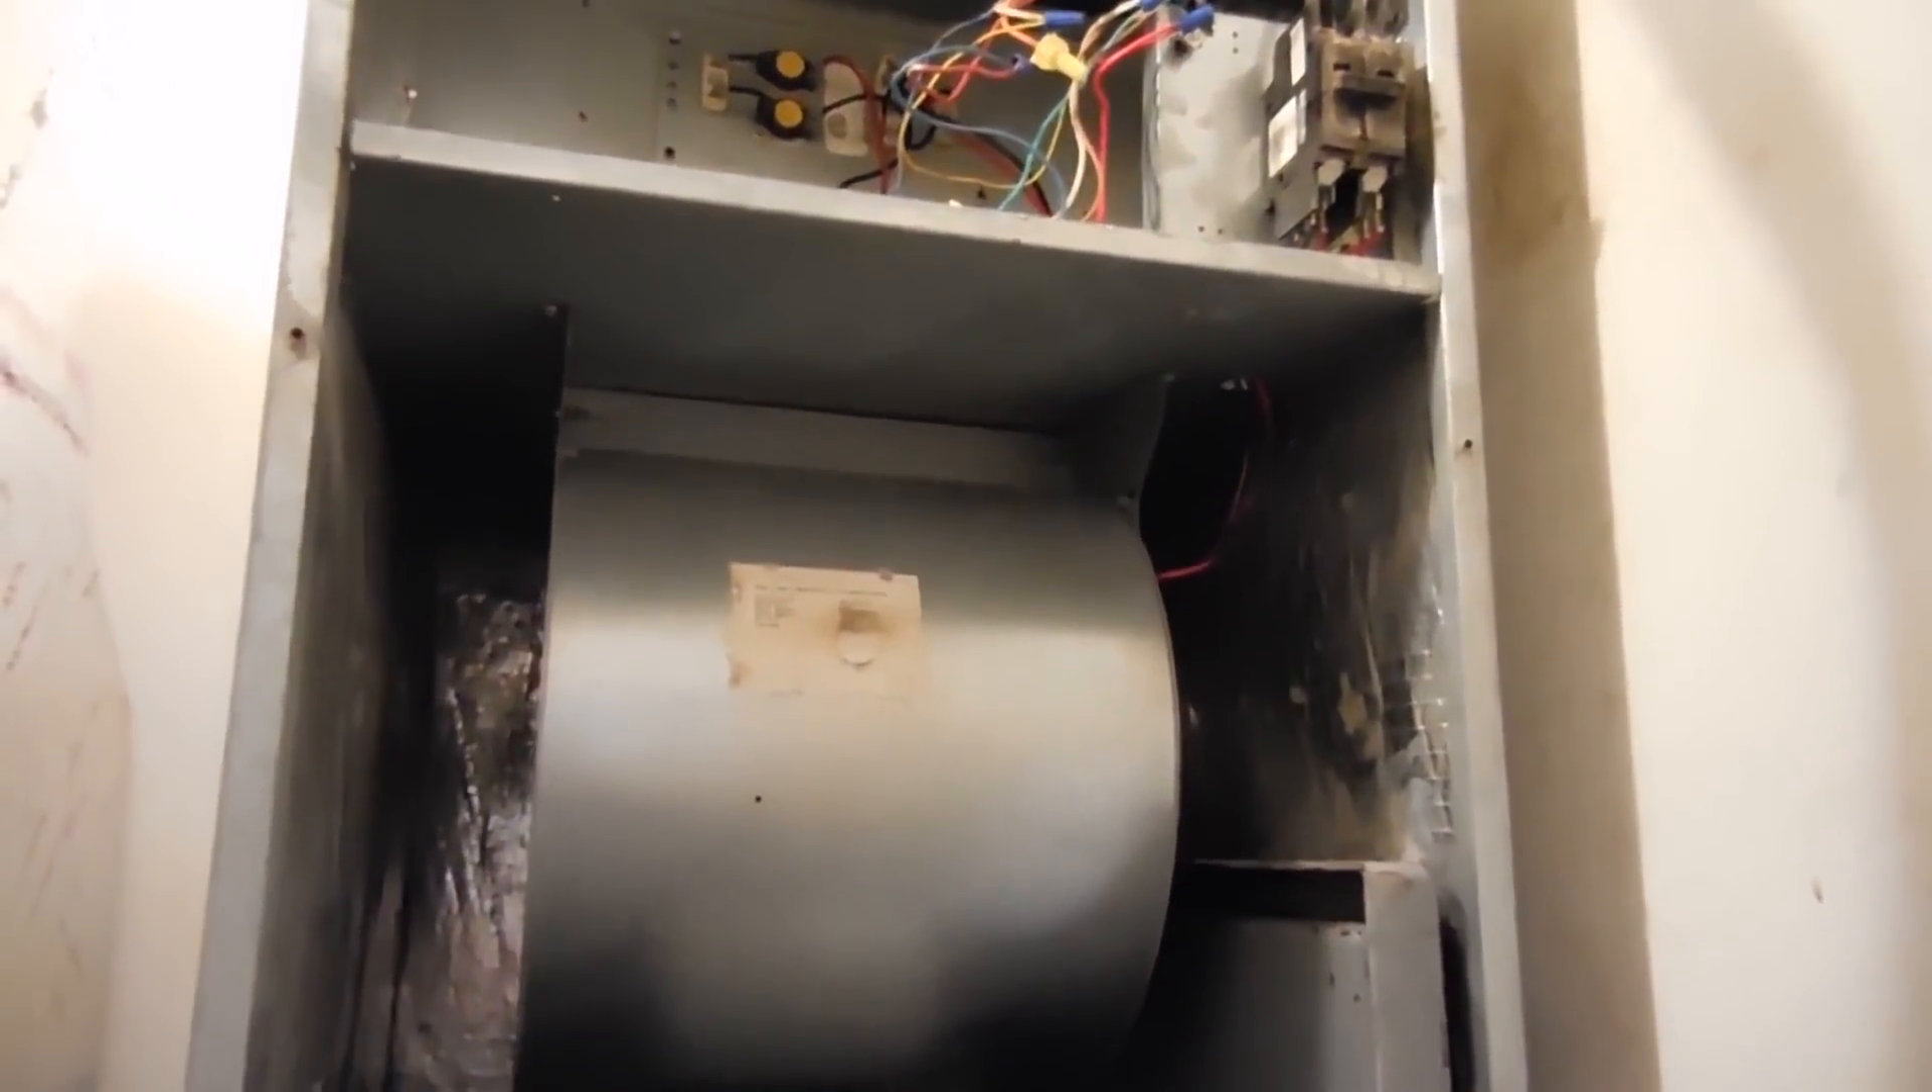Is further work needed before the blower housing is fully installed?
No.